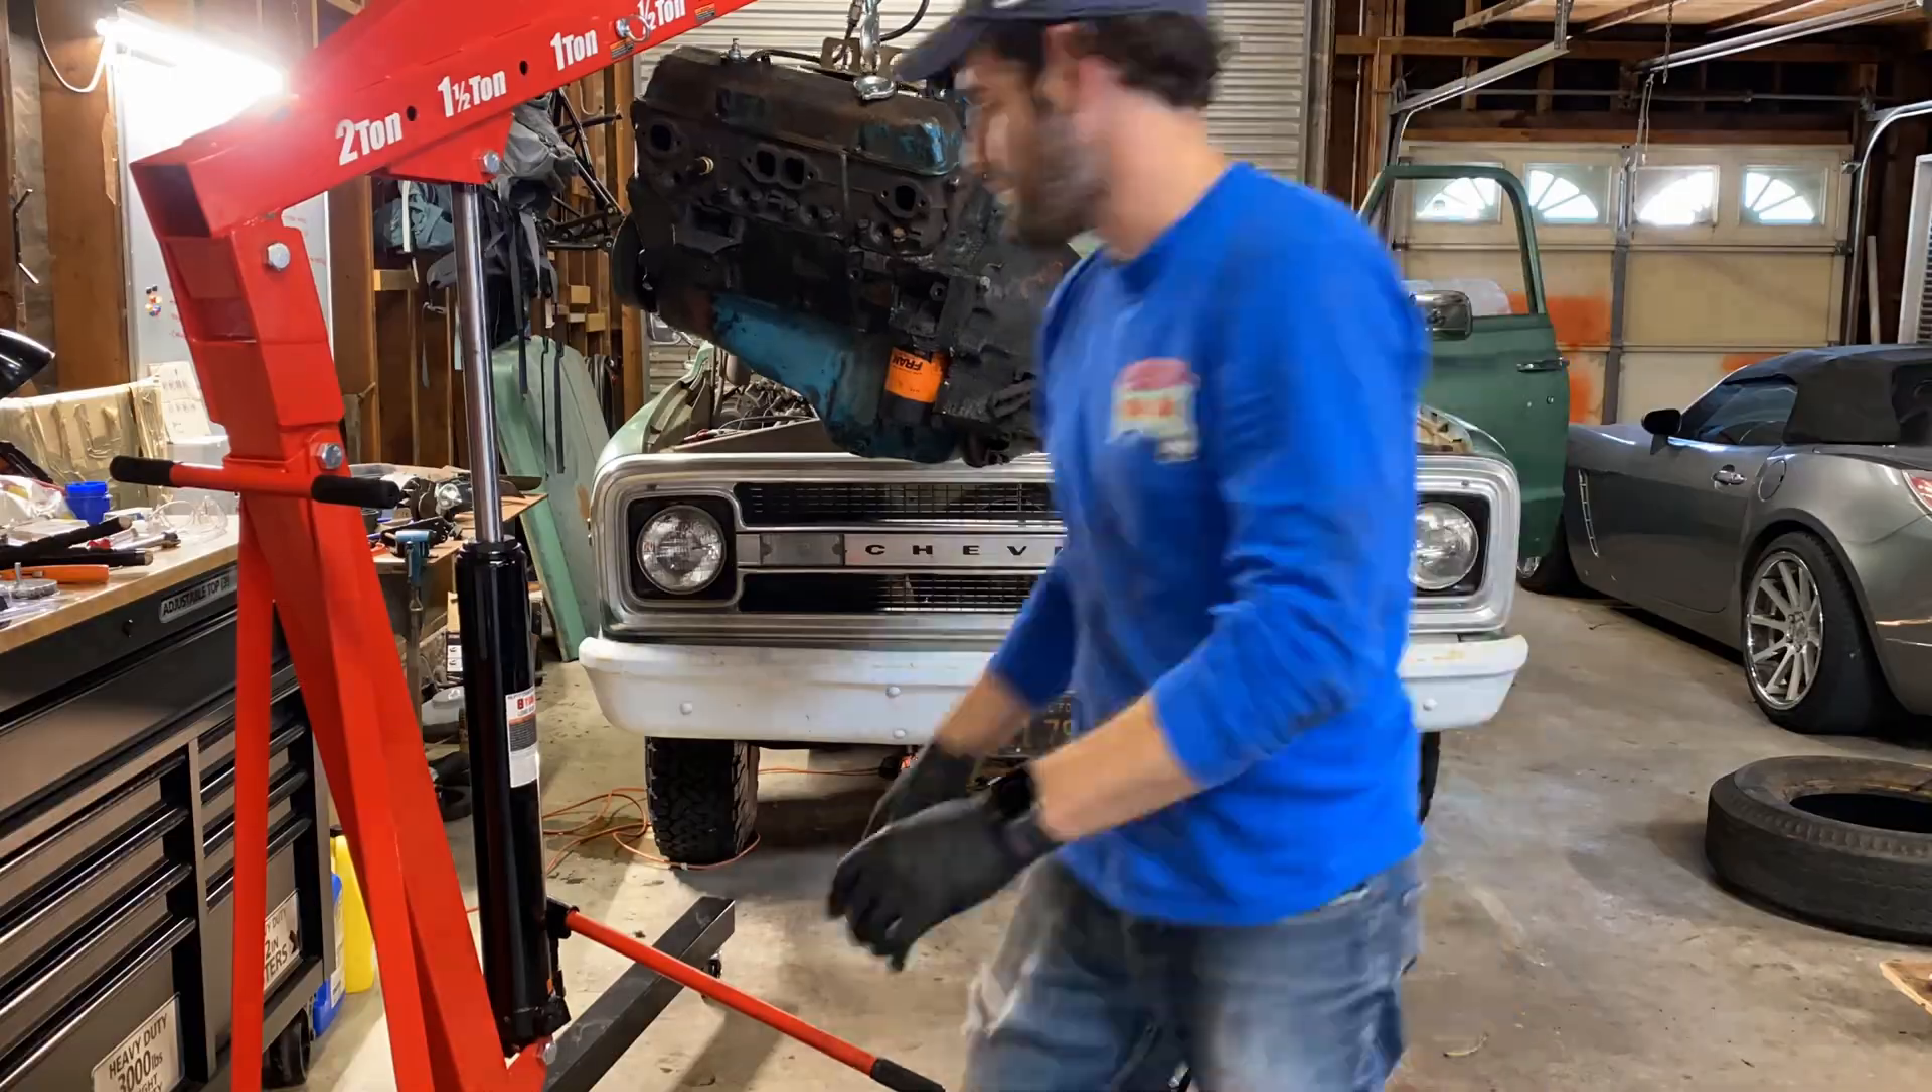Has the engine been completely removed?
Yes.